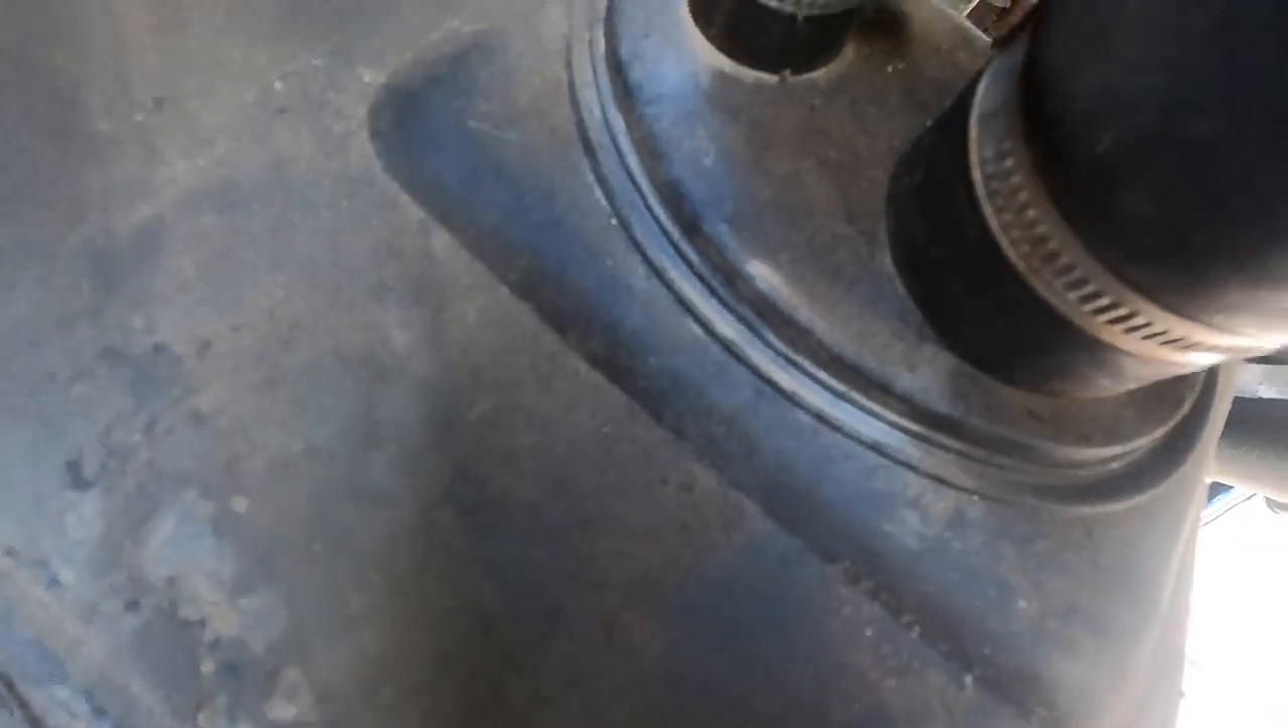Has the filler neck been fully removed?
No.